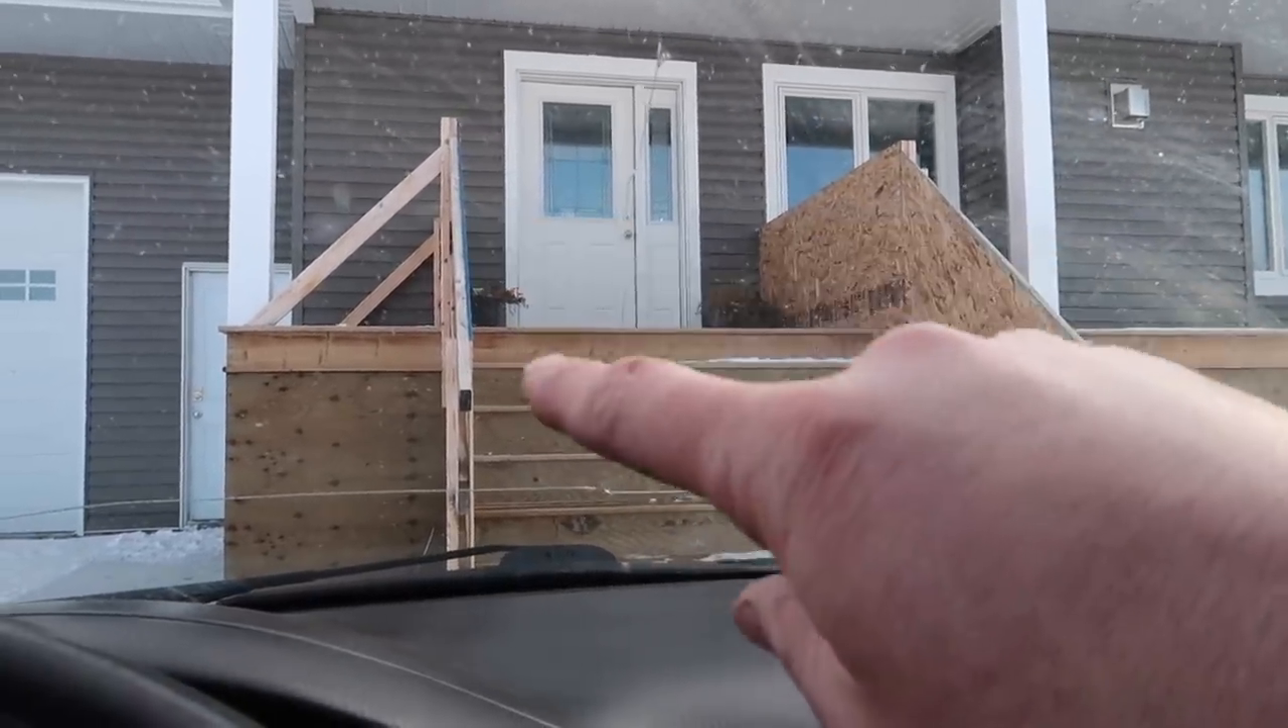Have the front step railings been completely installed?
No.